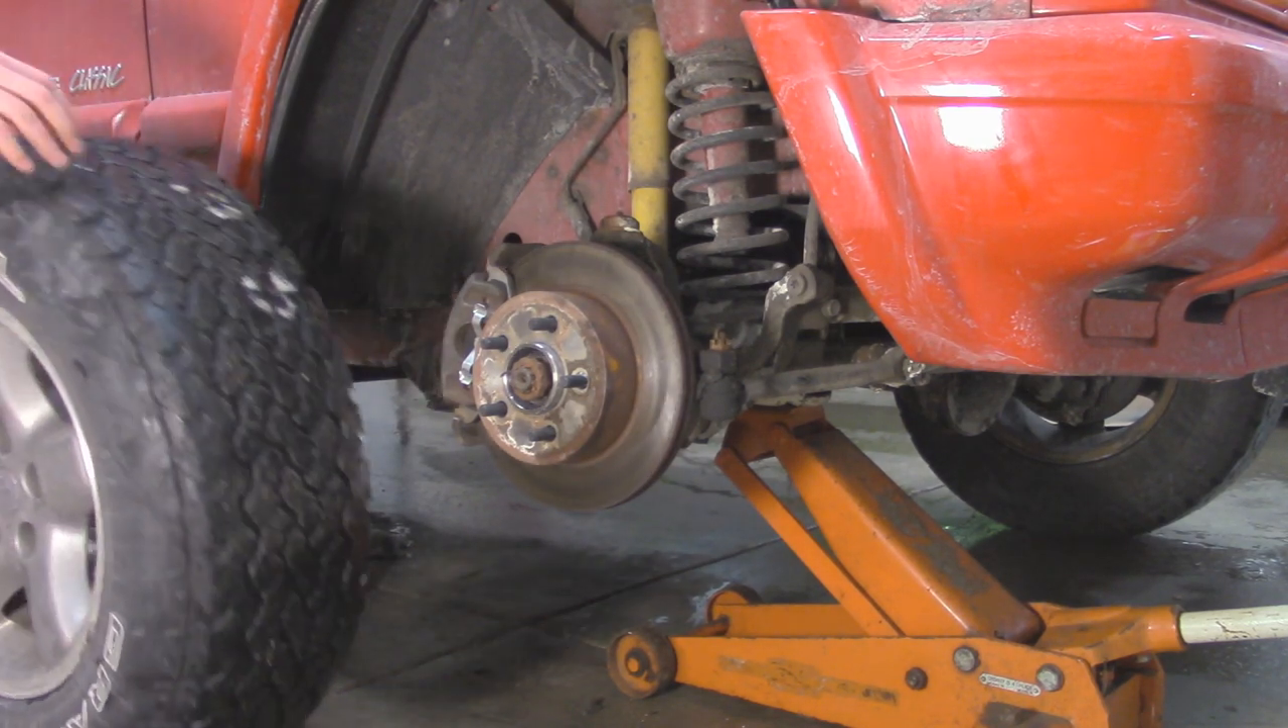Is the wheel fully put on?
No.